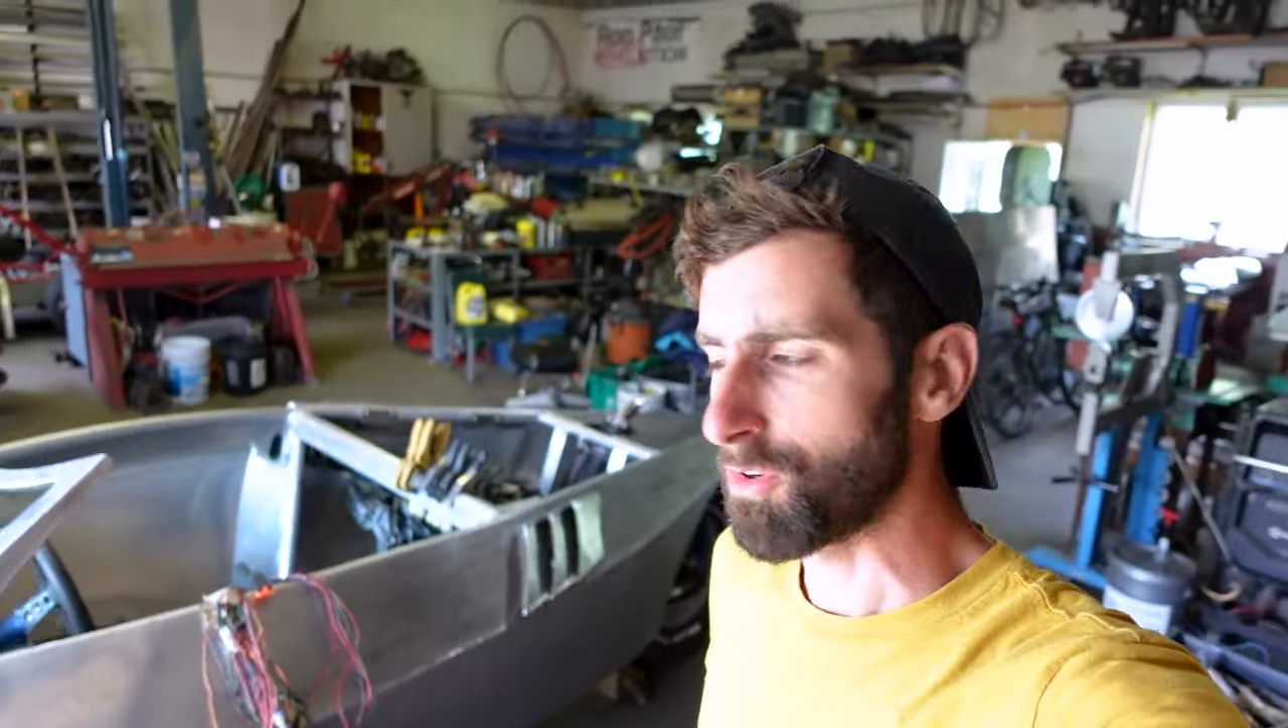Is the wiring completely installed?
No.